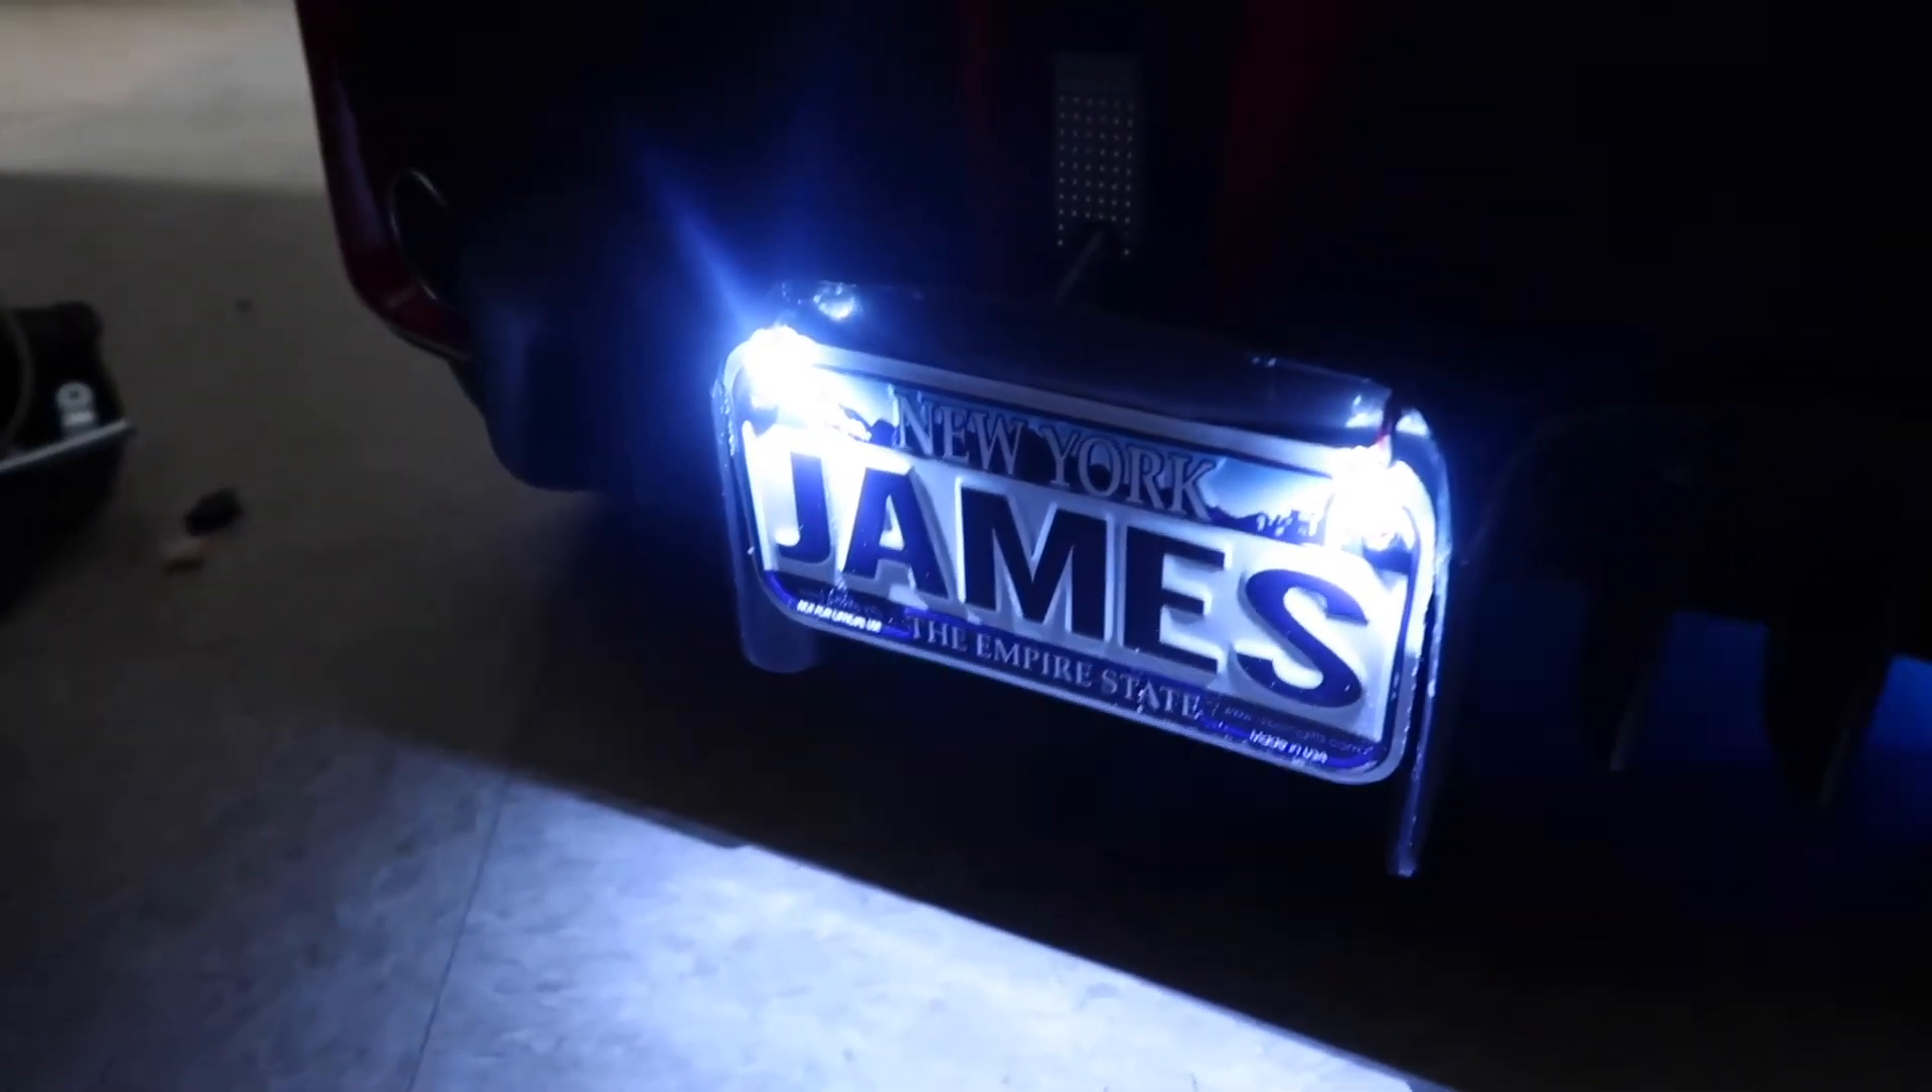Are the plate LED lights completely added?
Yes.